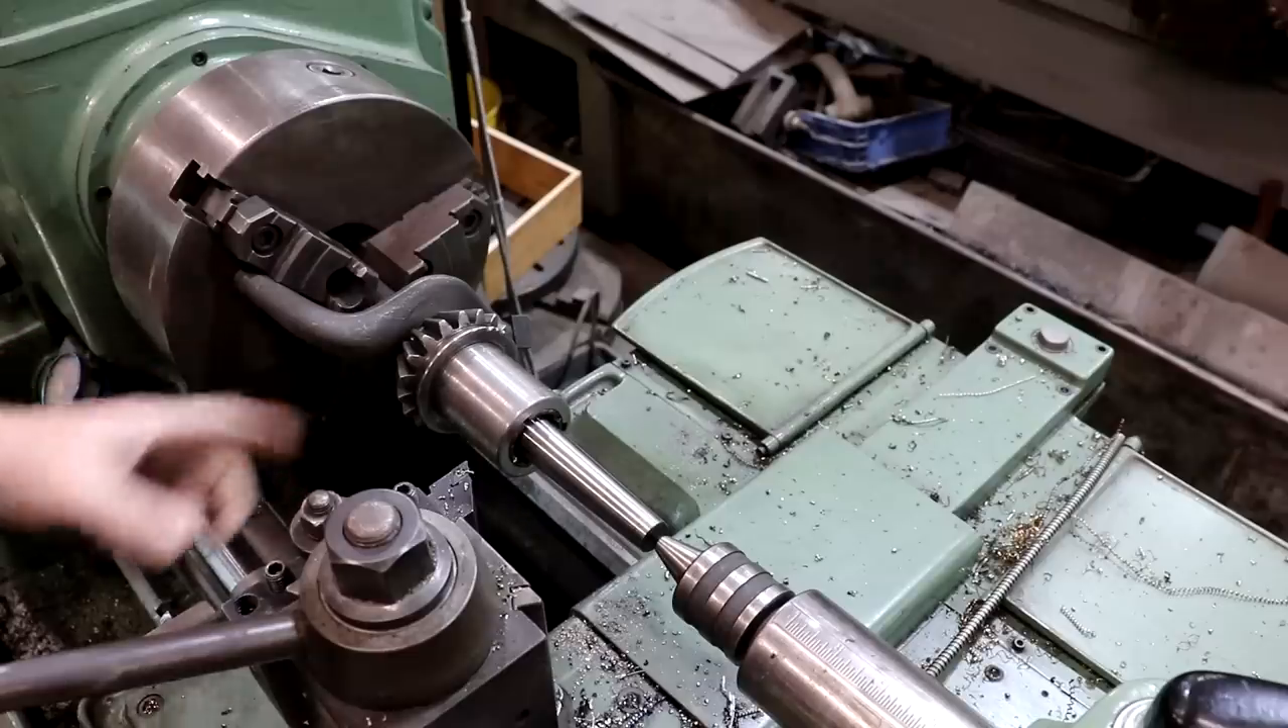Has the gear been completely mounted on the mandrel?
Yes.